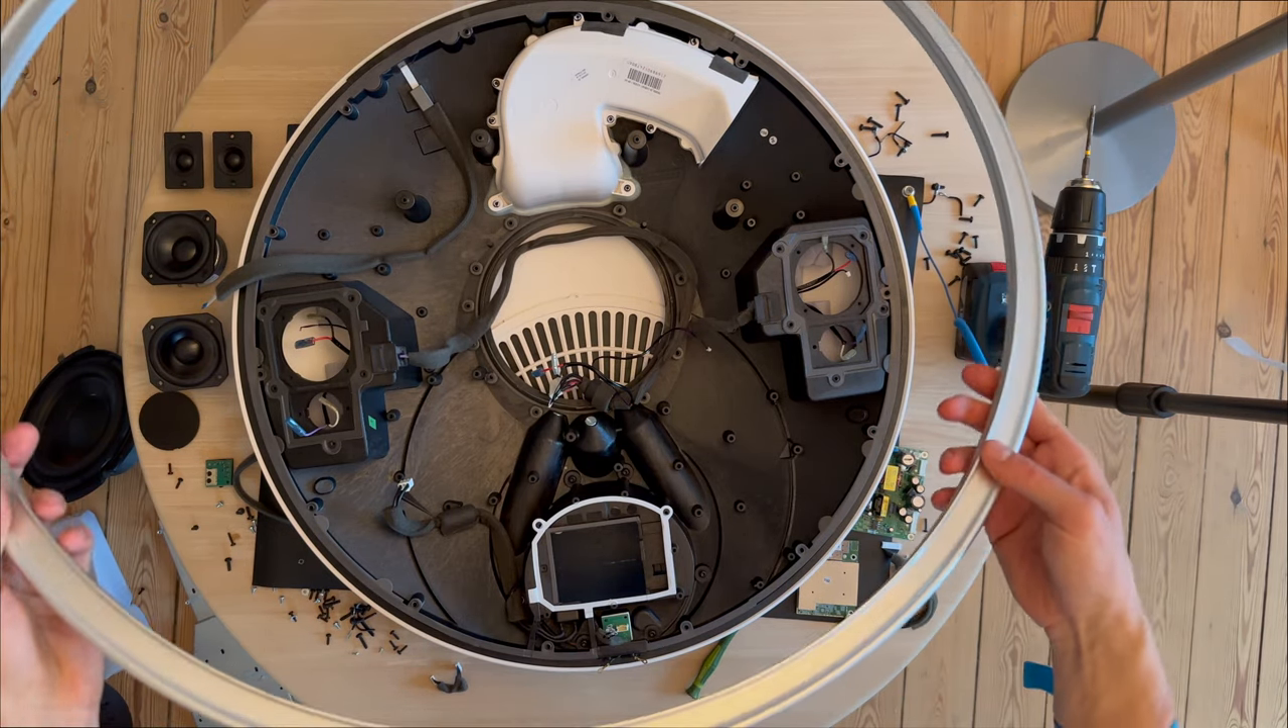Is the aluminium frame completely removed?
Yes.